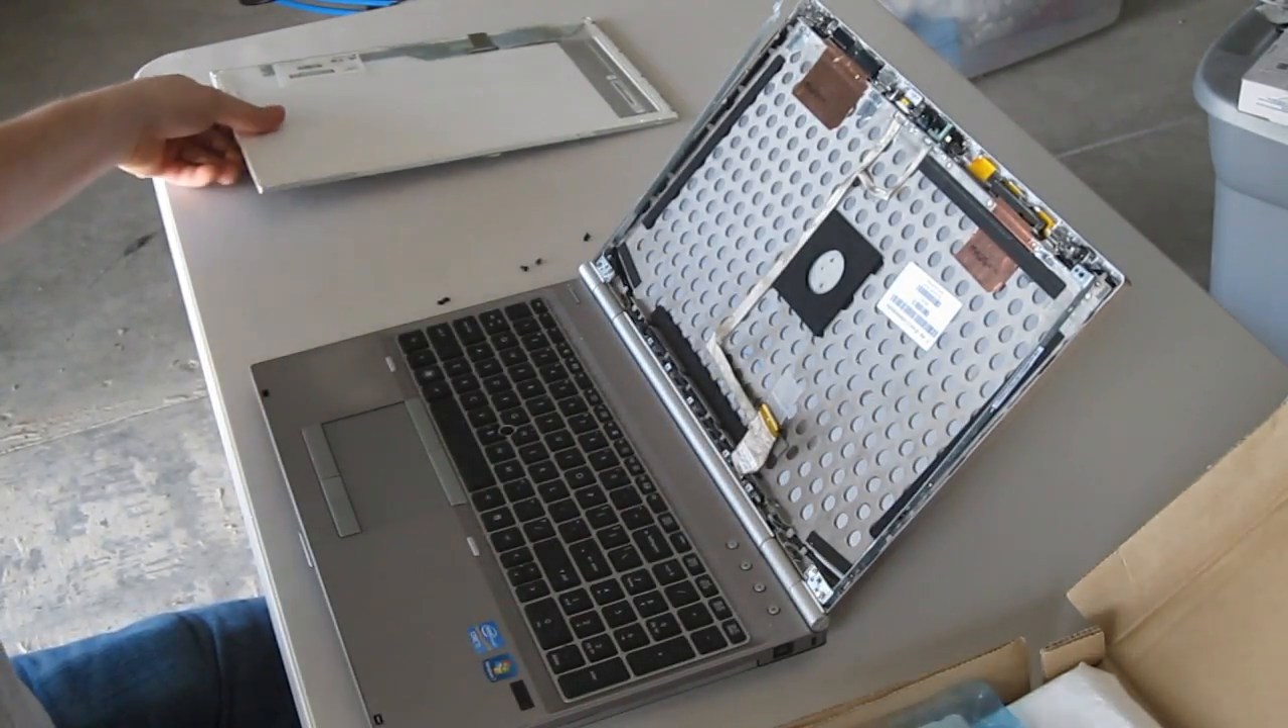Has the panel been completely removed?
Yes.